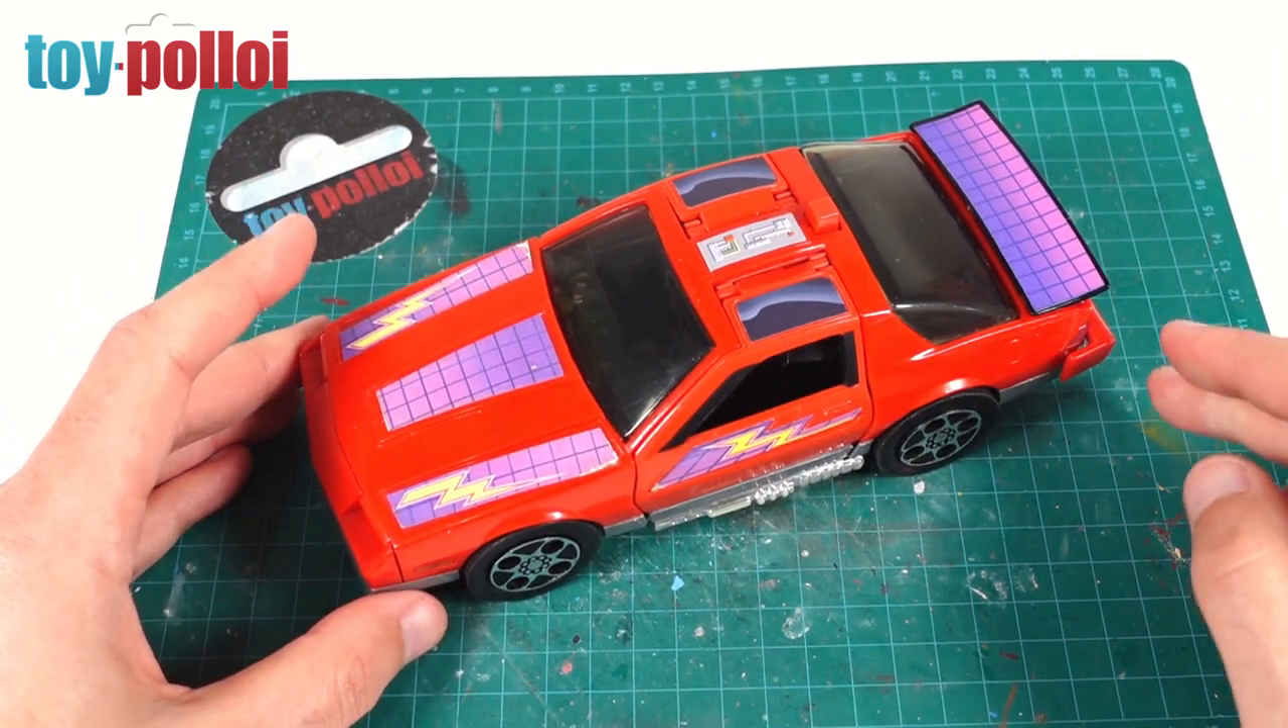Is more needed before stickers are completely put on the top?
No.